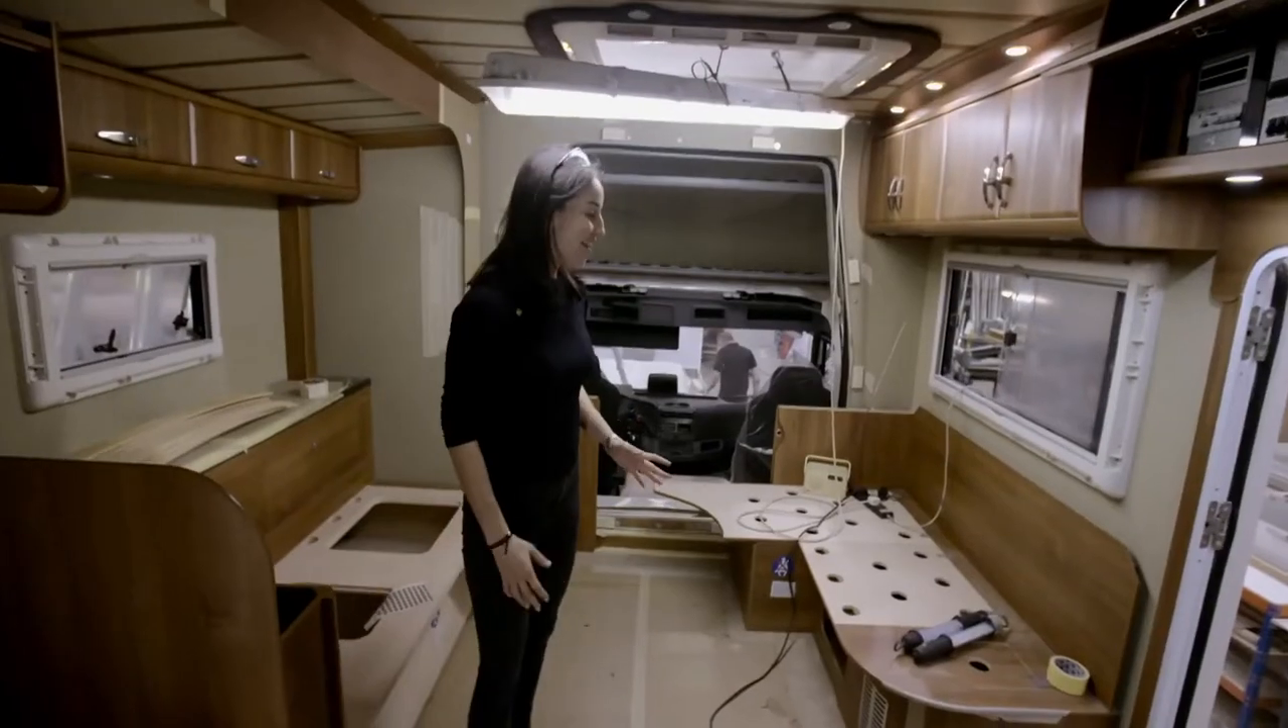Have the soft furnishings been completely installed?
No.